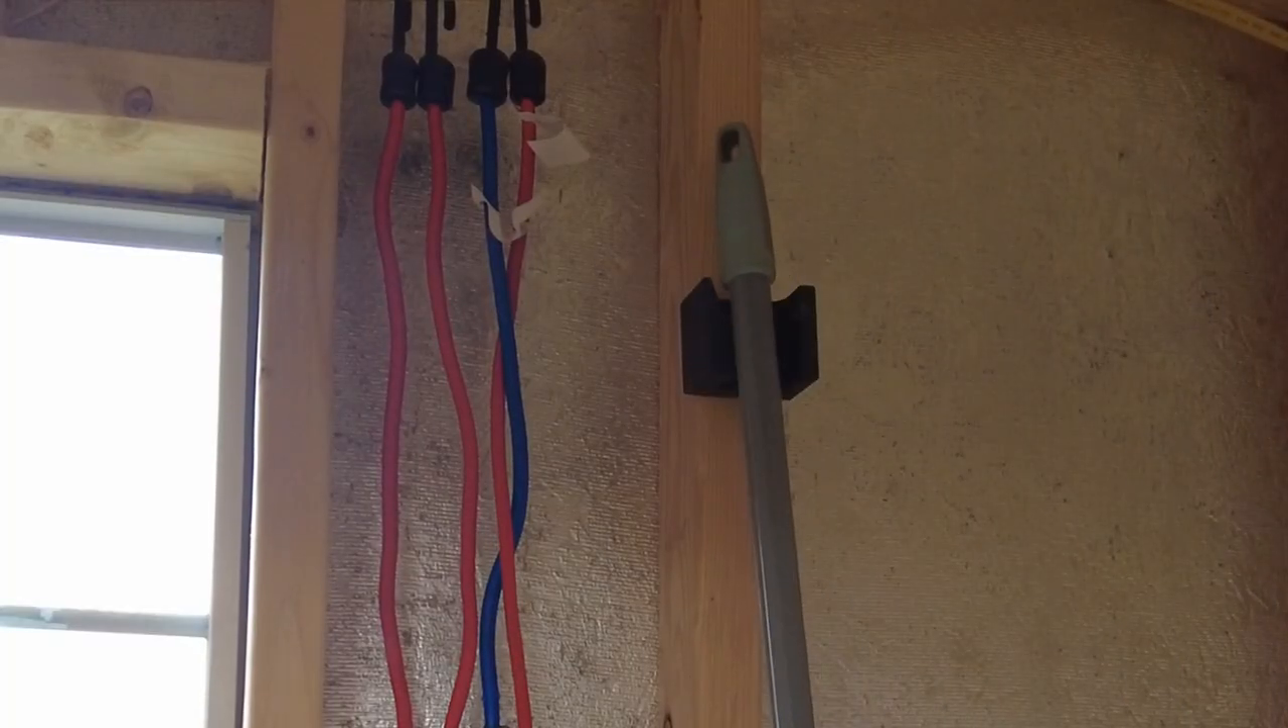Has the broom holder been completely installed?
Yes.